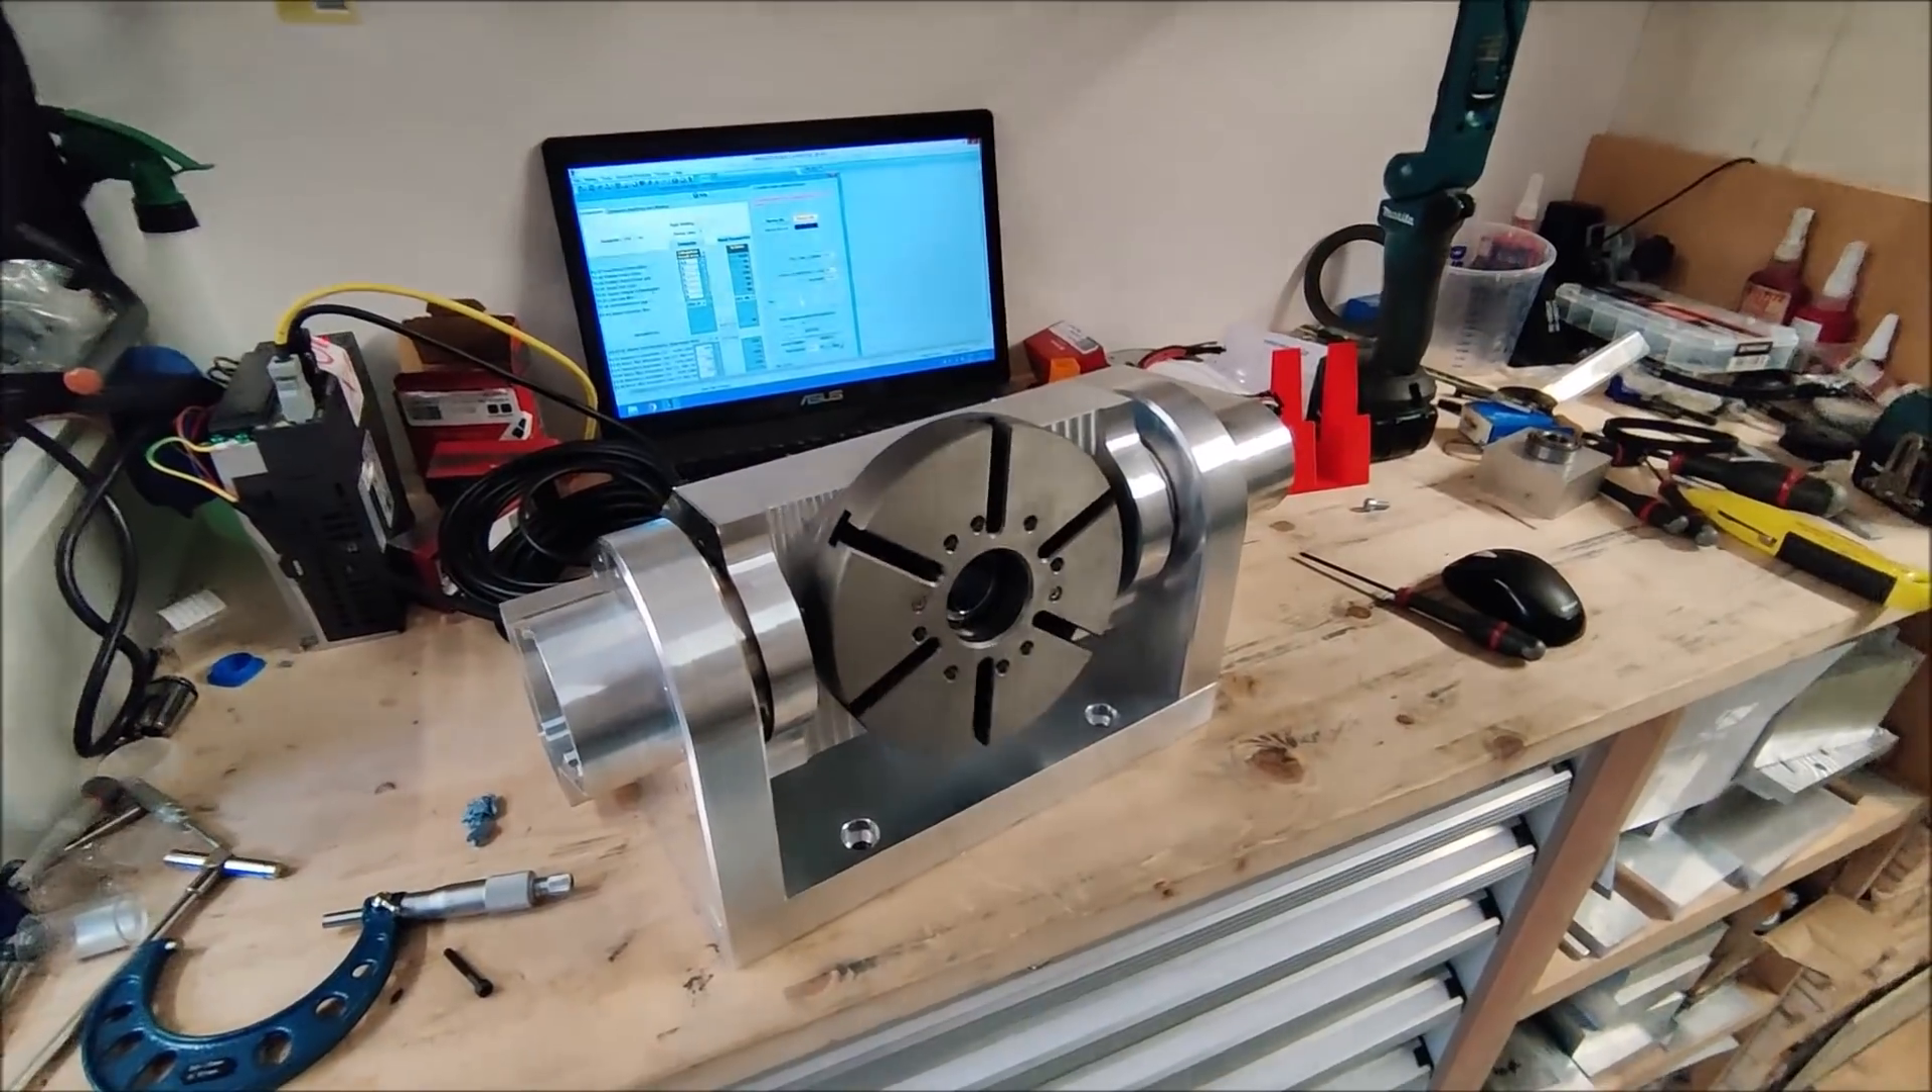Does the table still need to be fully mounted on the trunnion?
No.